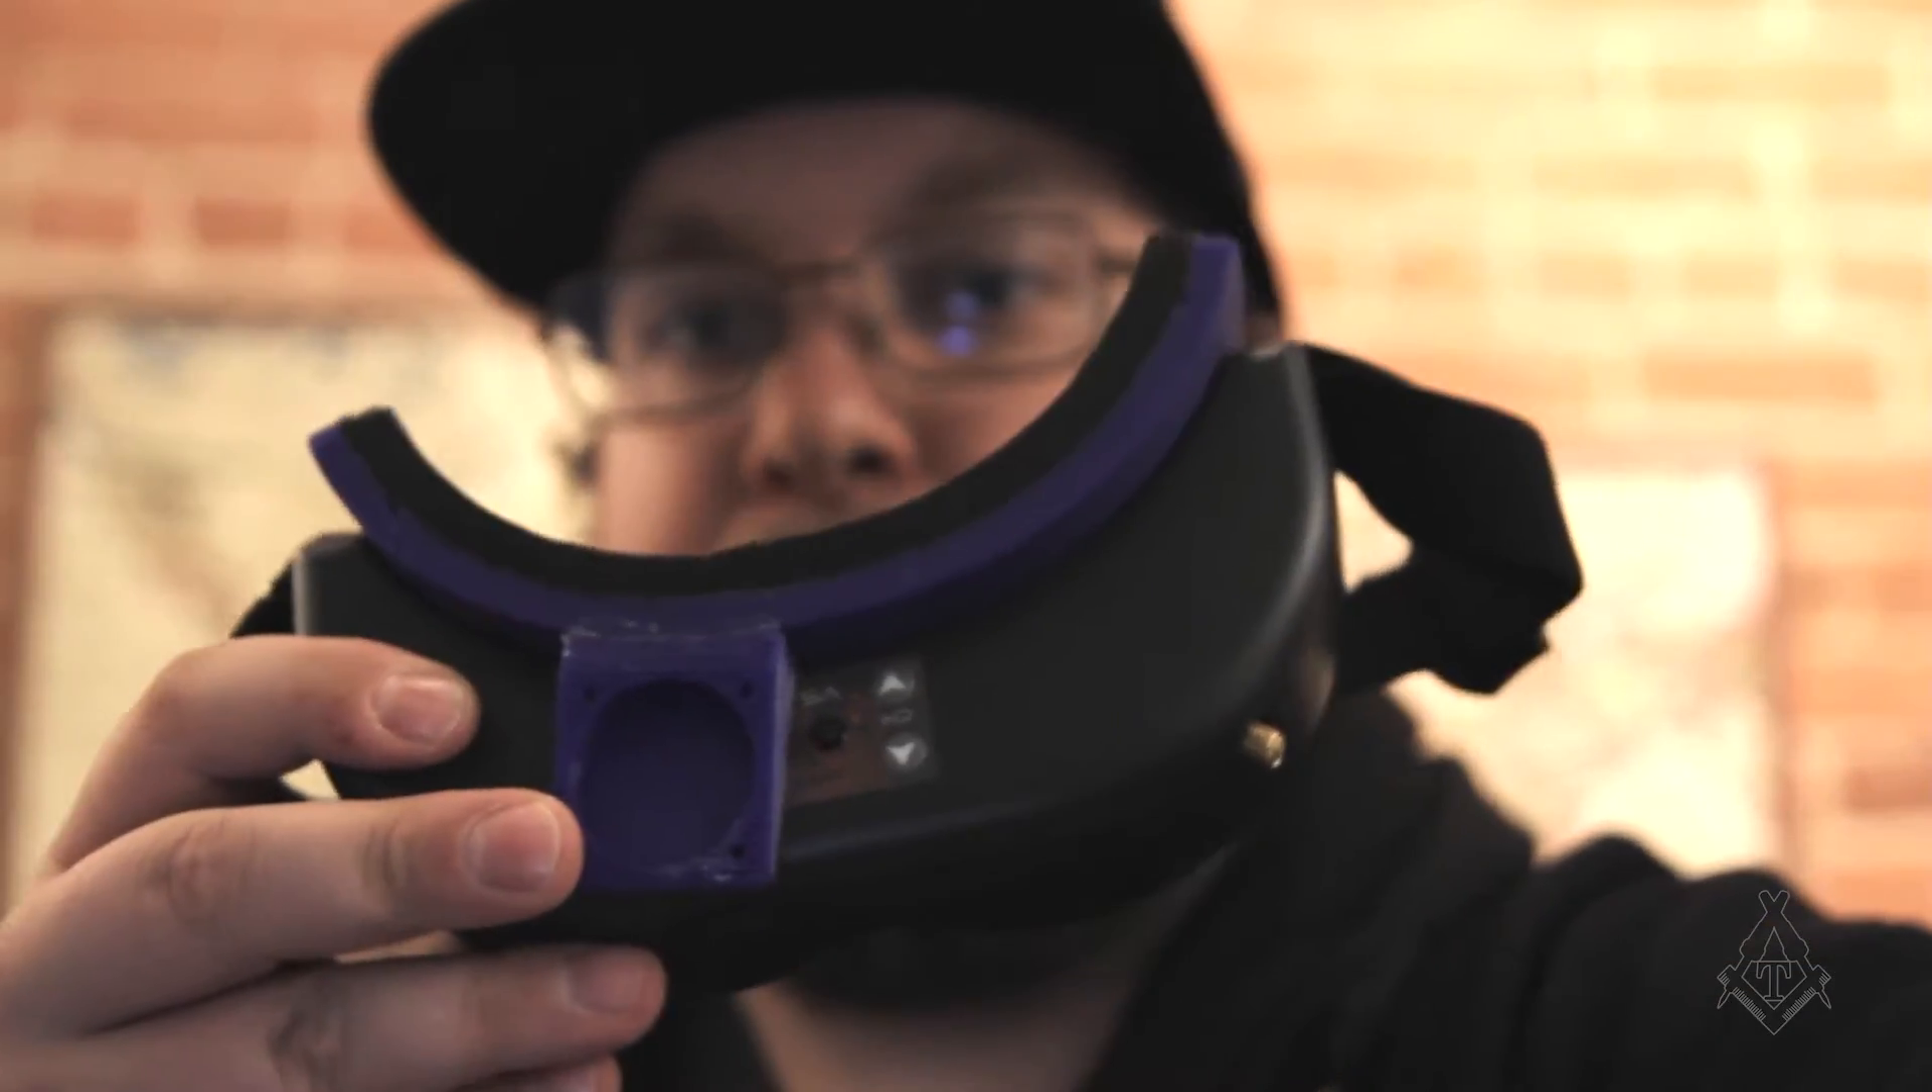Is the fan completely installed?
No.